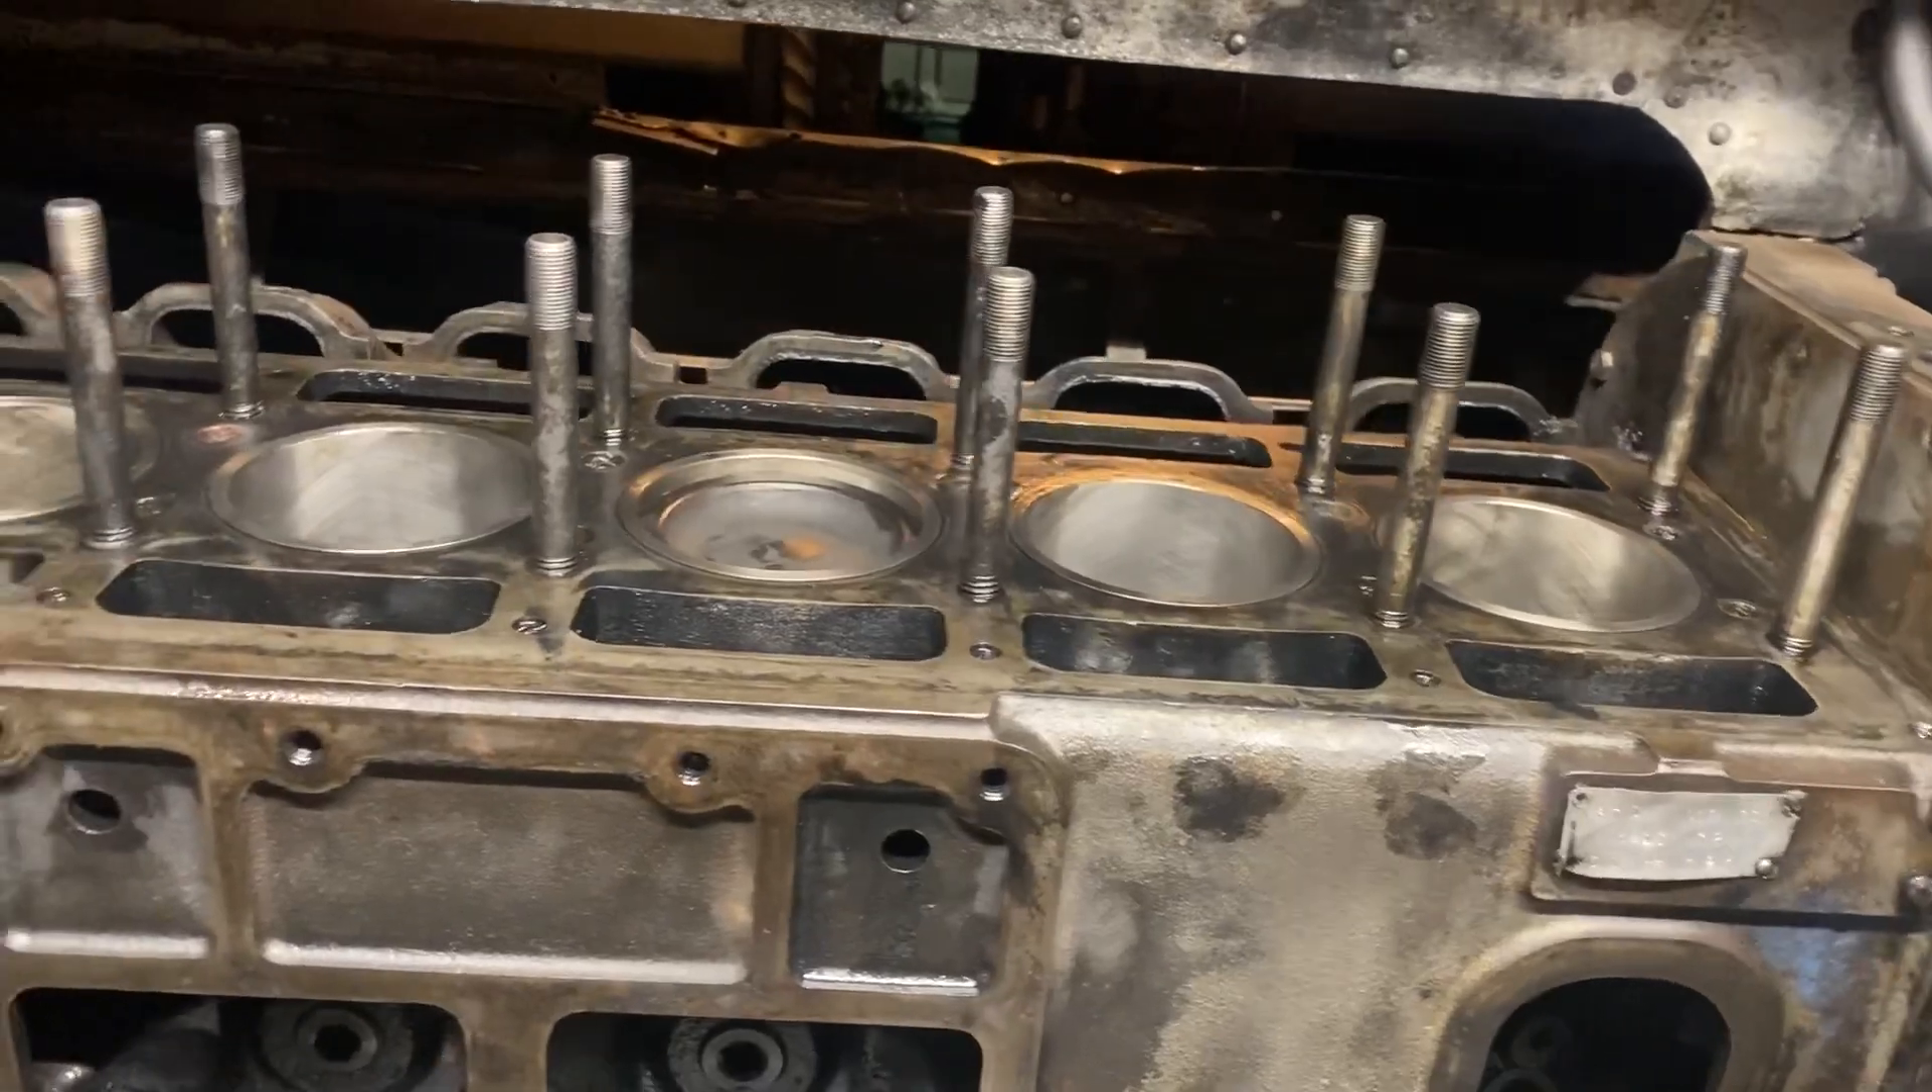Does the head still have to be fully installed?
Yes.